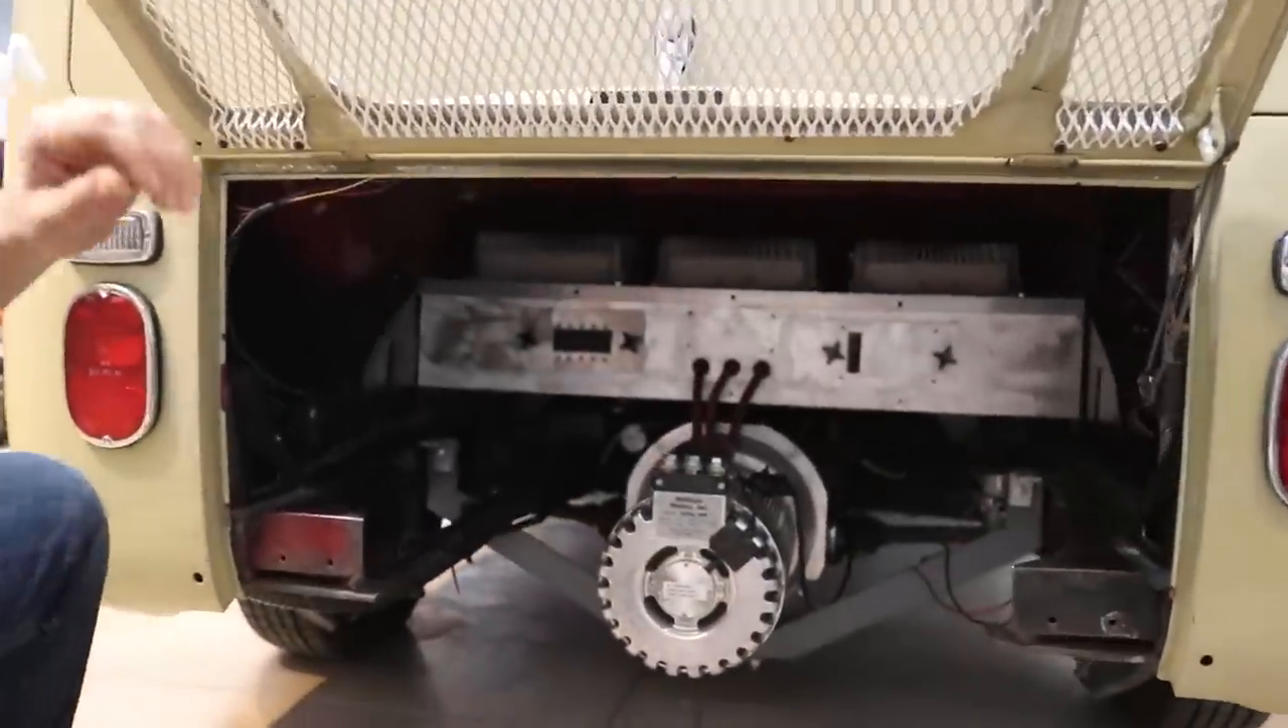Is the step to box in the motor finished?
No.